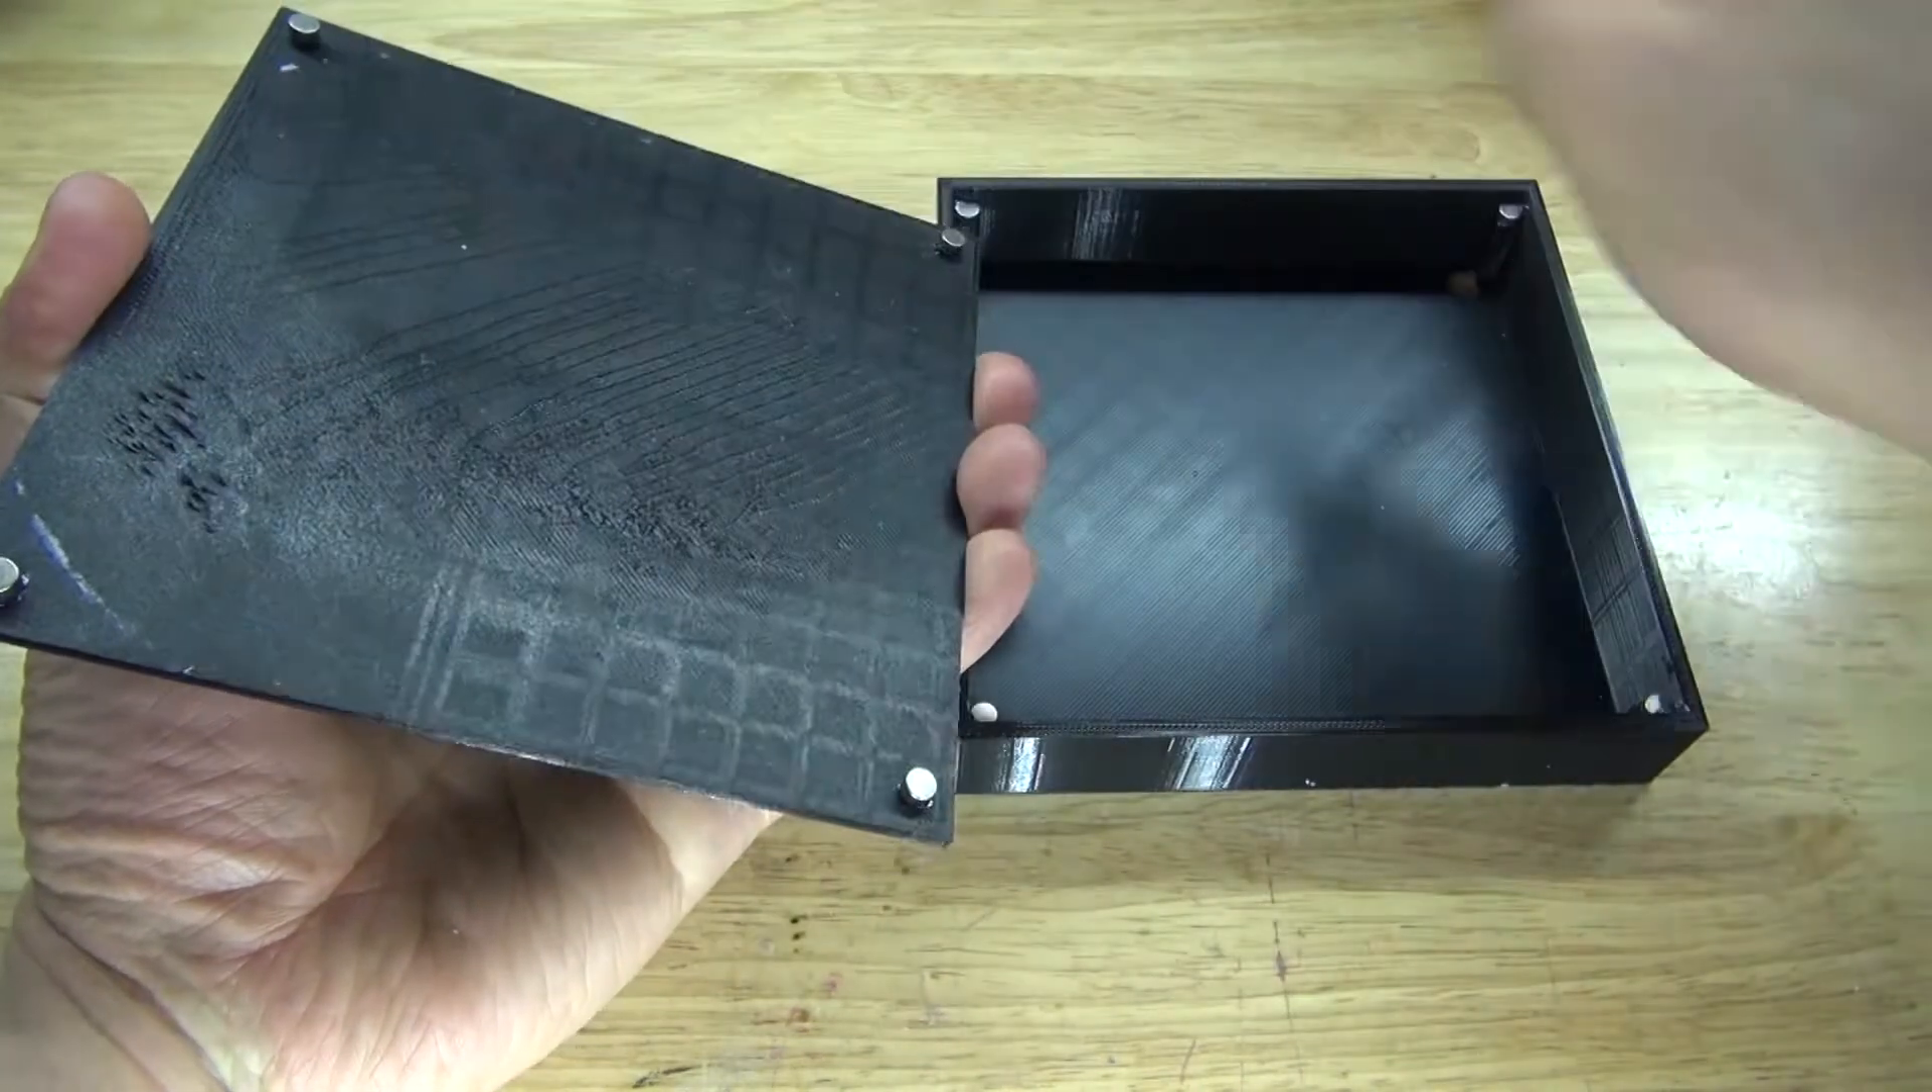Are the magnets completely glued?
Yes.